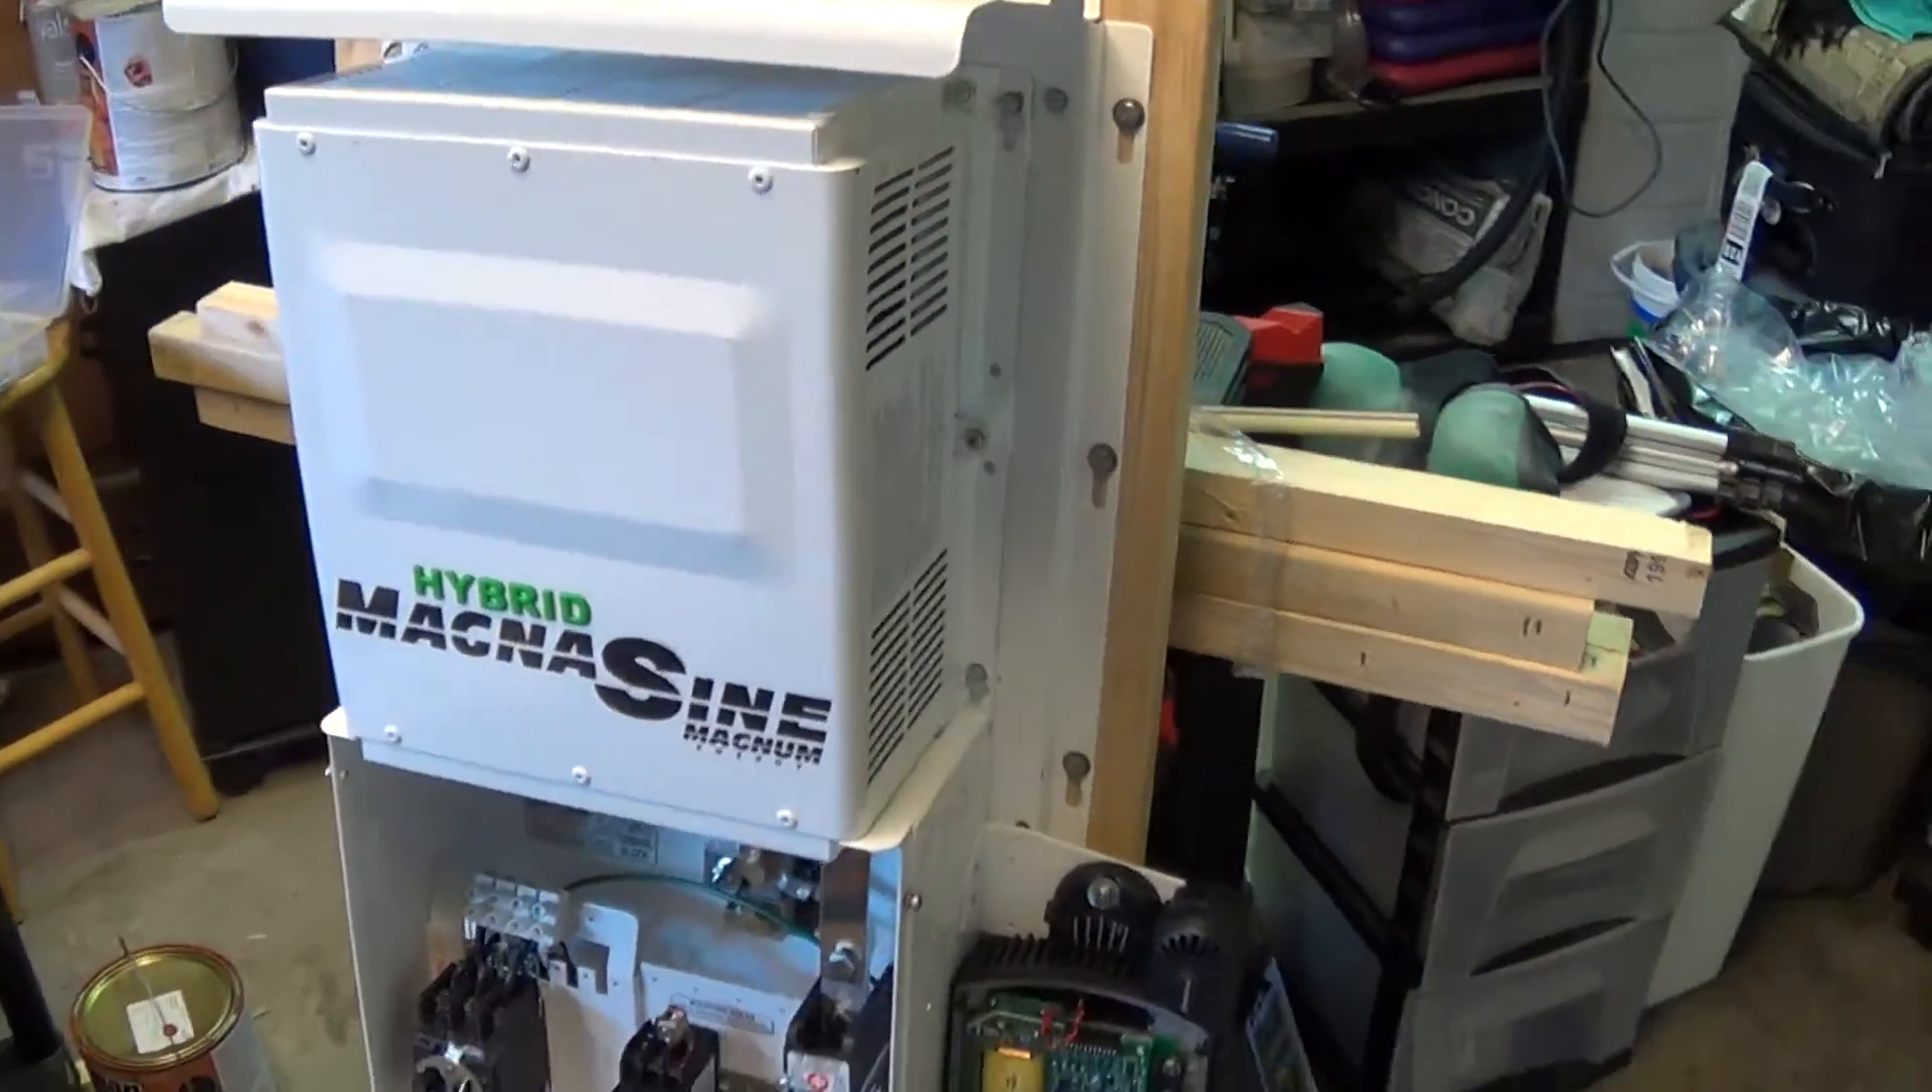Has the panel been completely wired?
No.